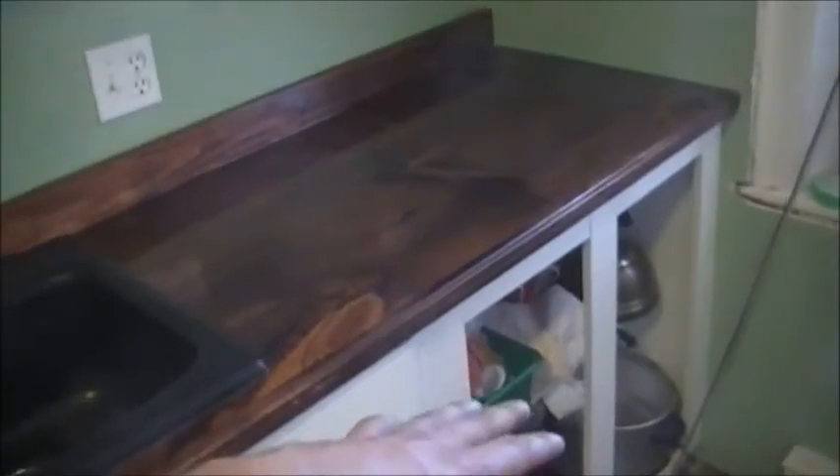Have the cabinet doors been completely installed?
No.